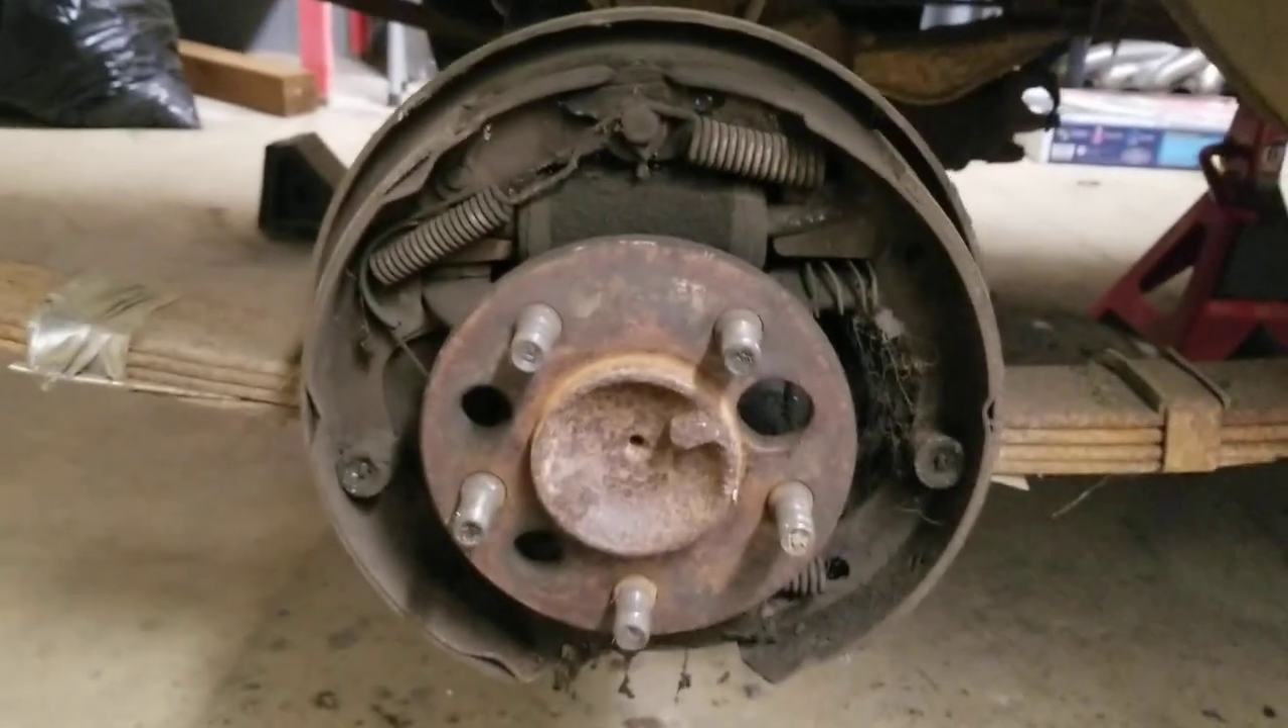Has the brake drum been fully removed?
Yes.